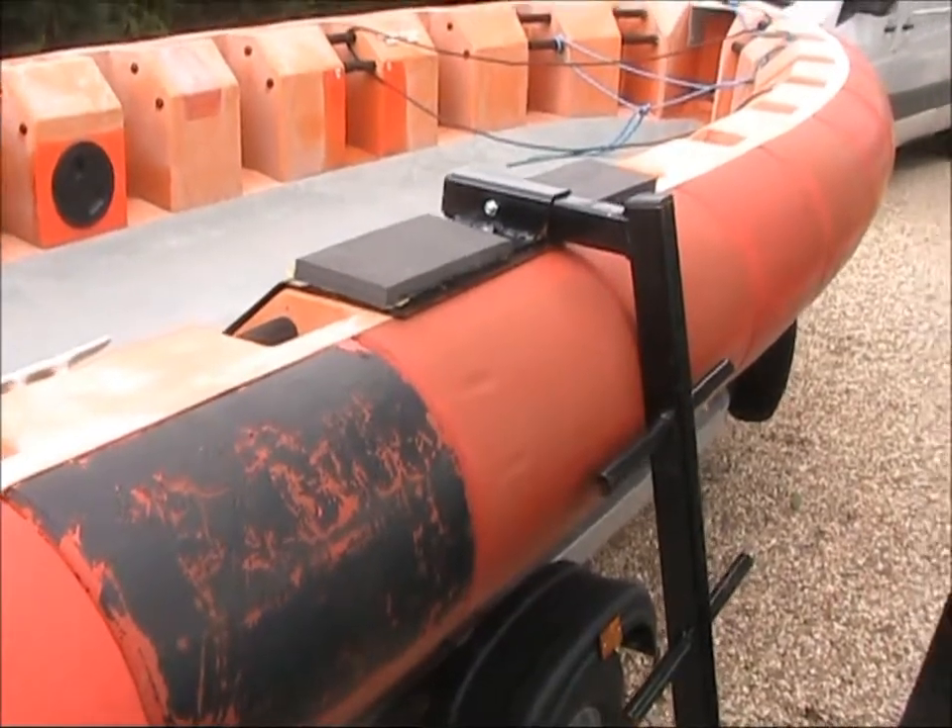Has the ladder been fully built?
Yes.